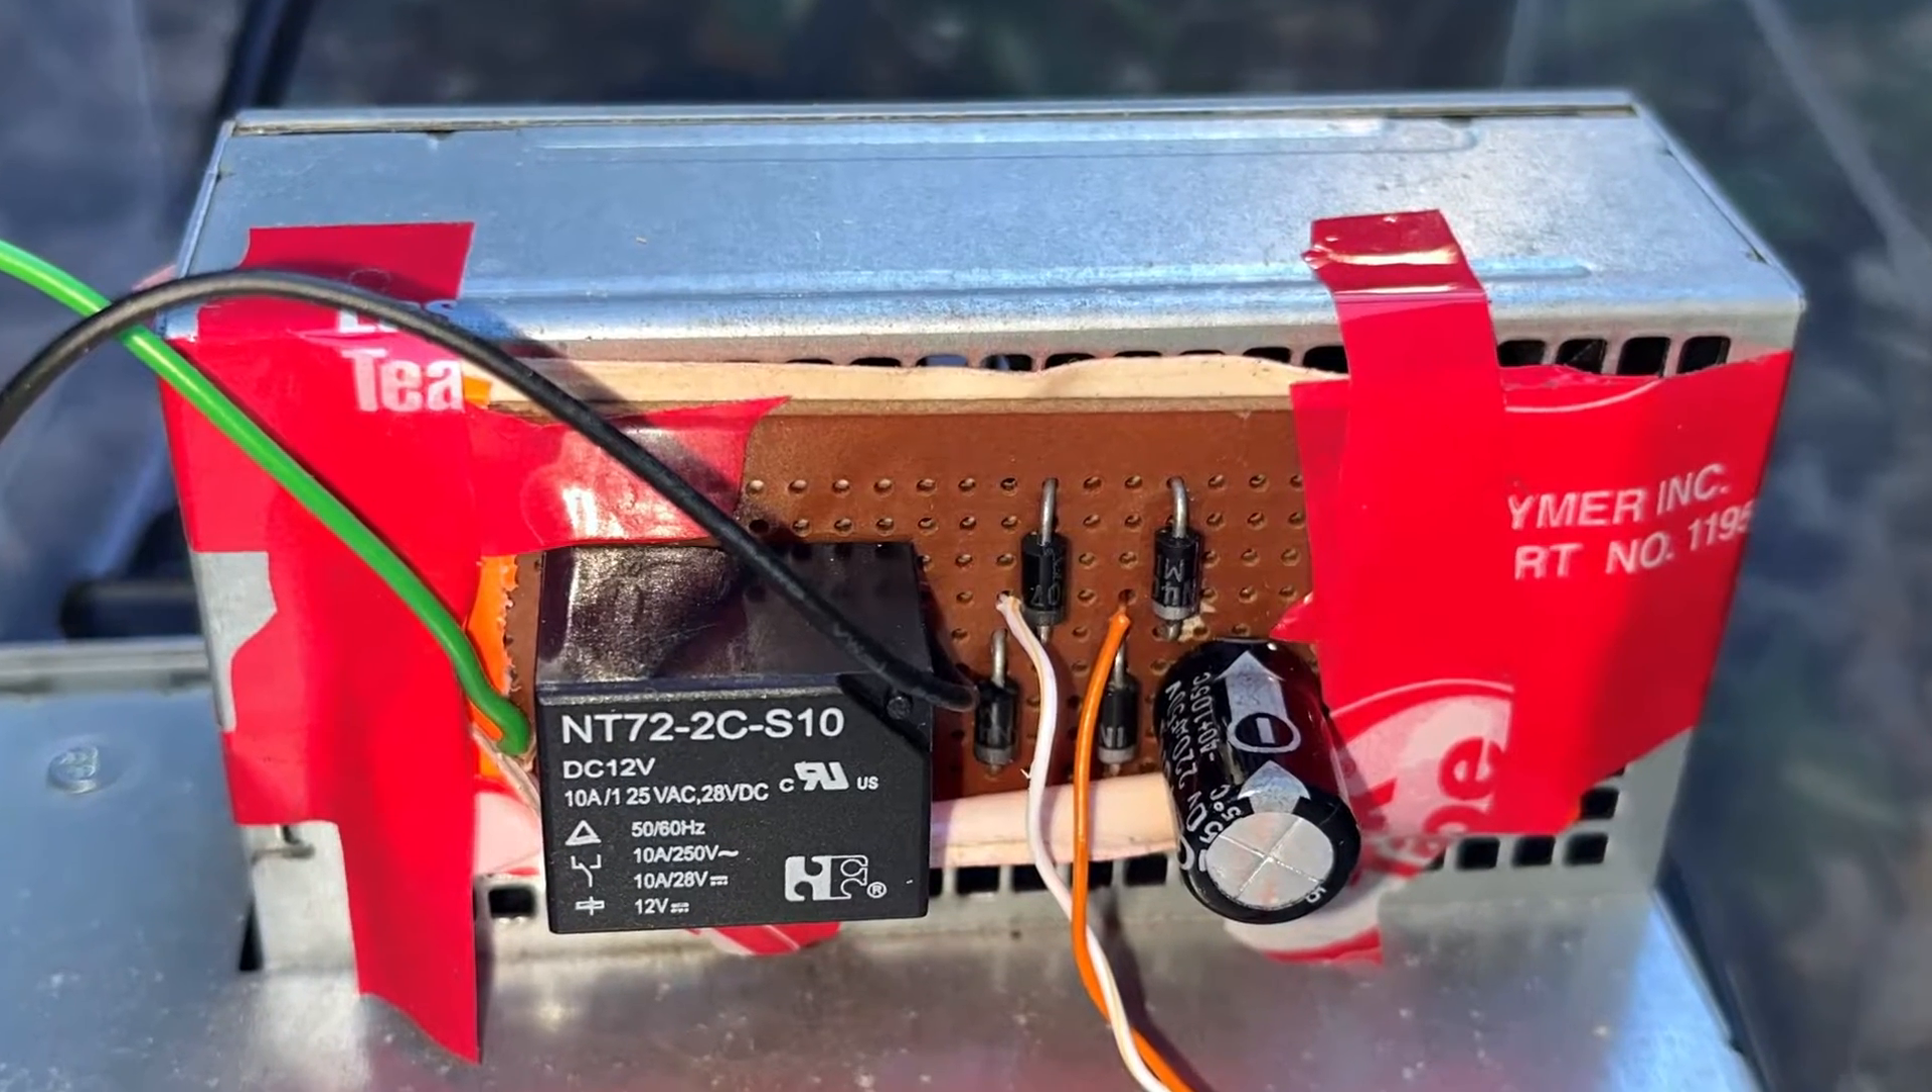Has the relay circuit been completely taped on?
Yes.